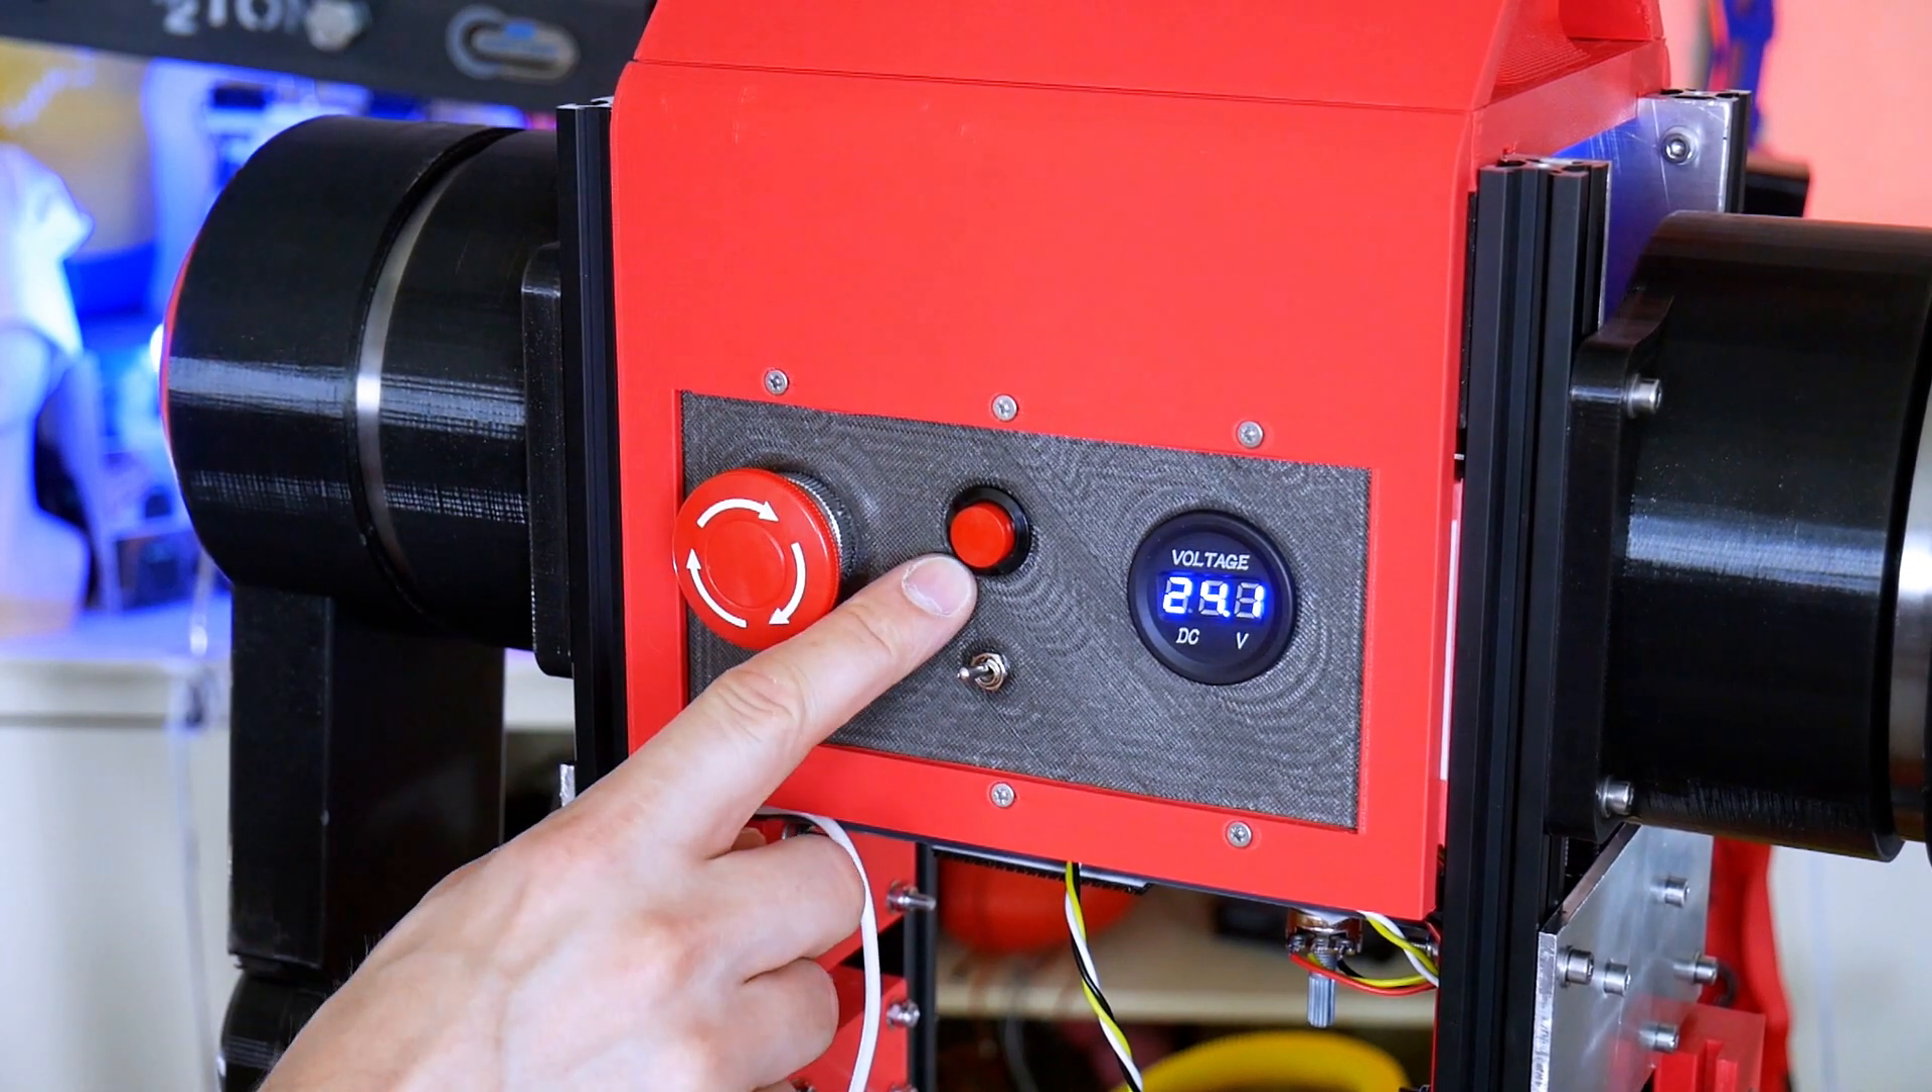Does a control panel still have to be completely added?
No.